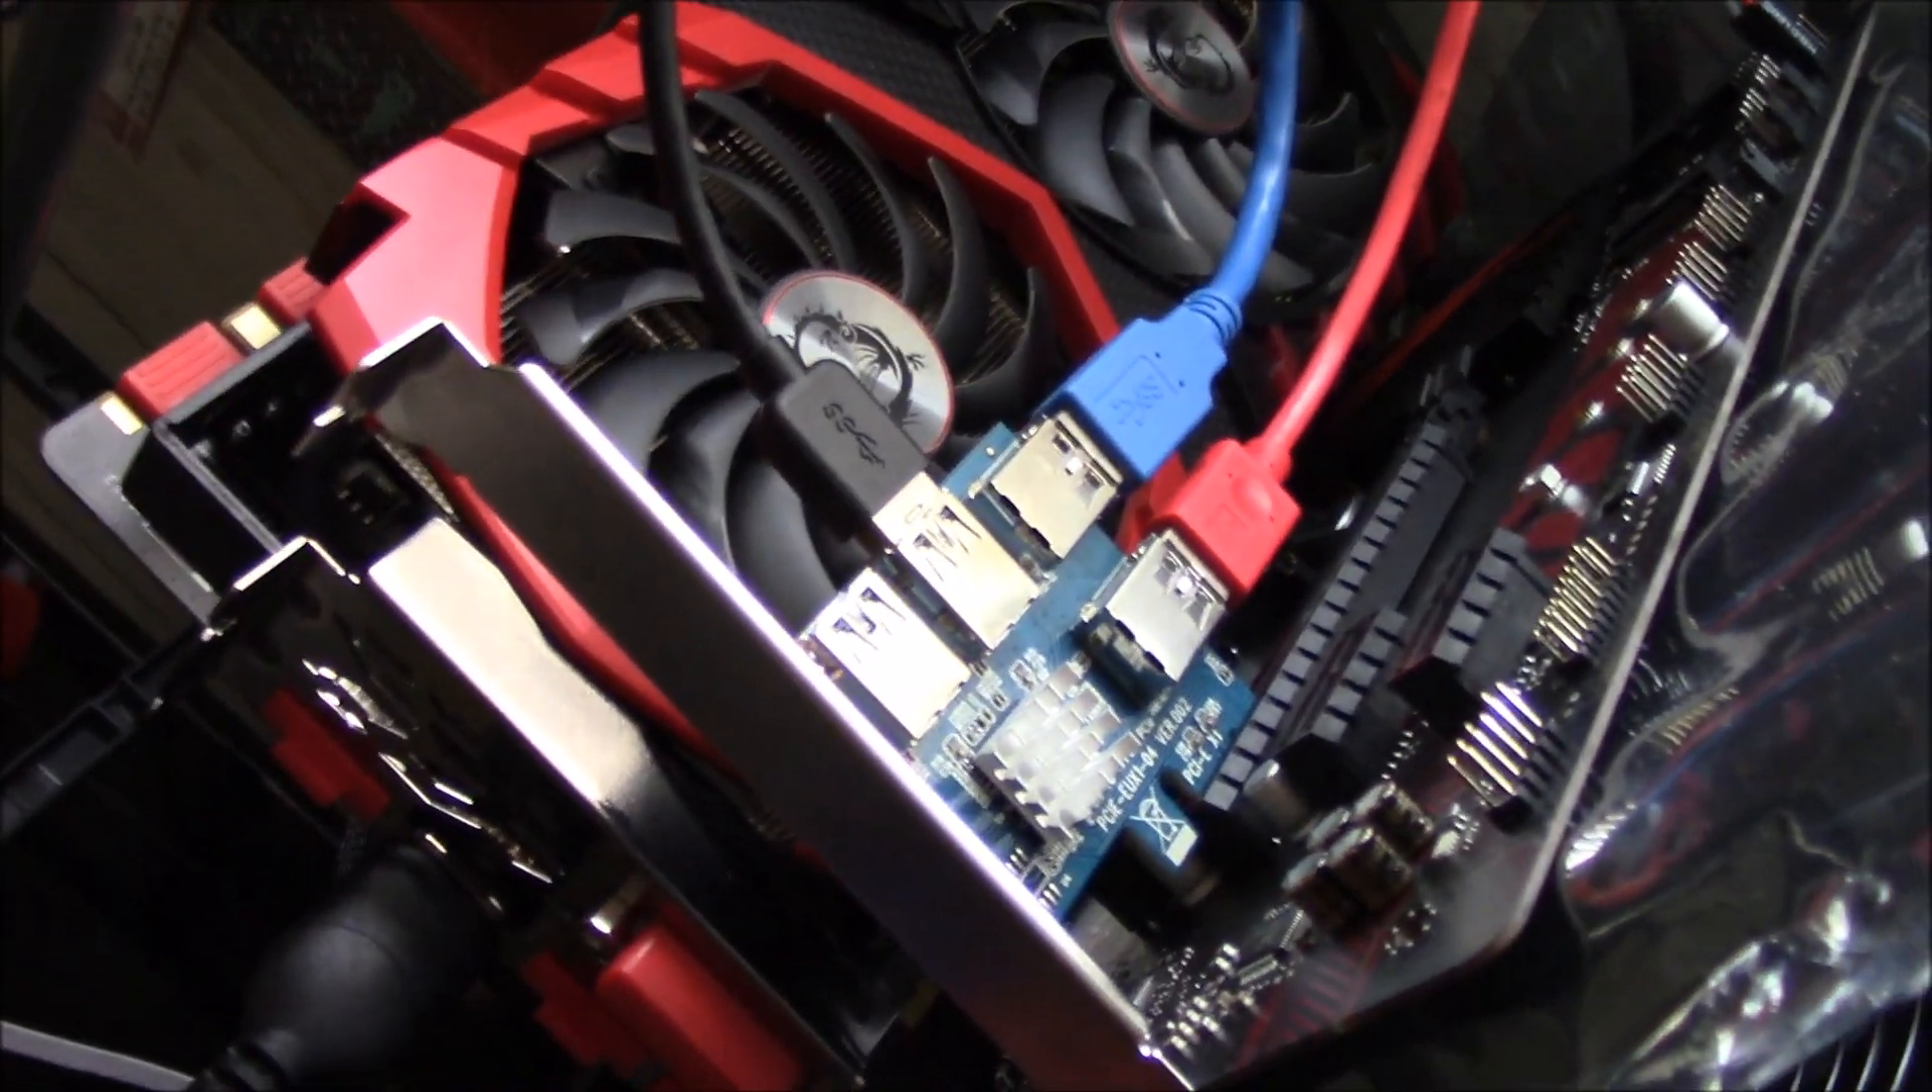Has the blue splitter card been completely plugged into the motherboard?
Yes.